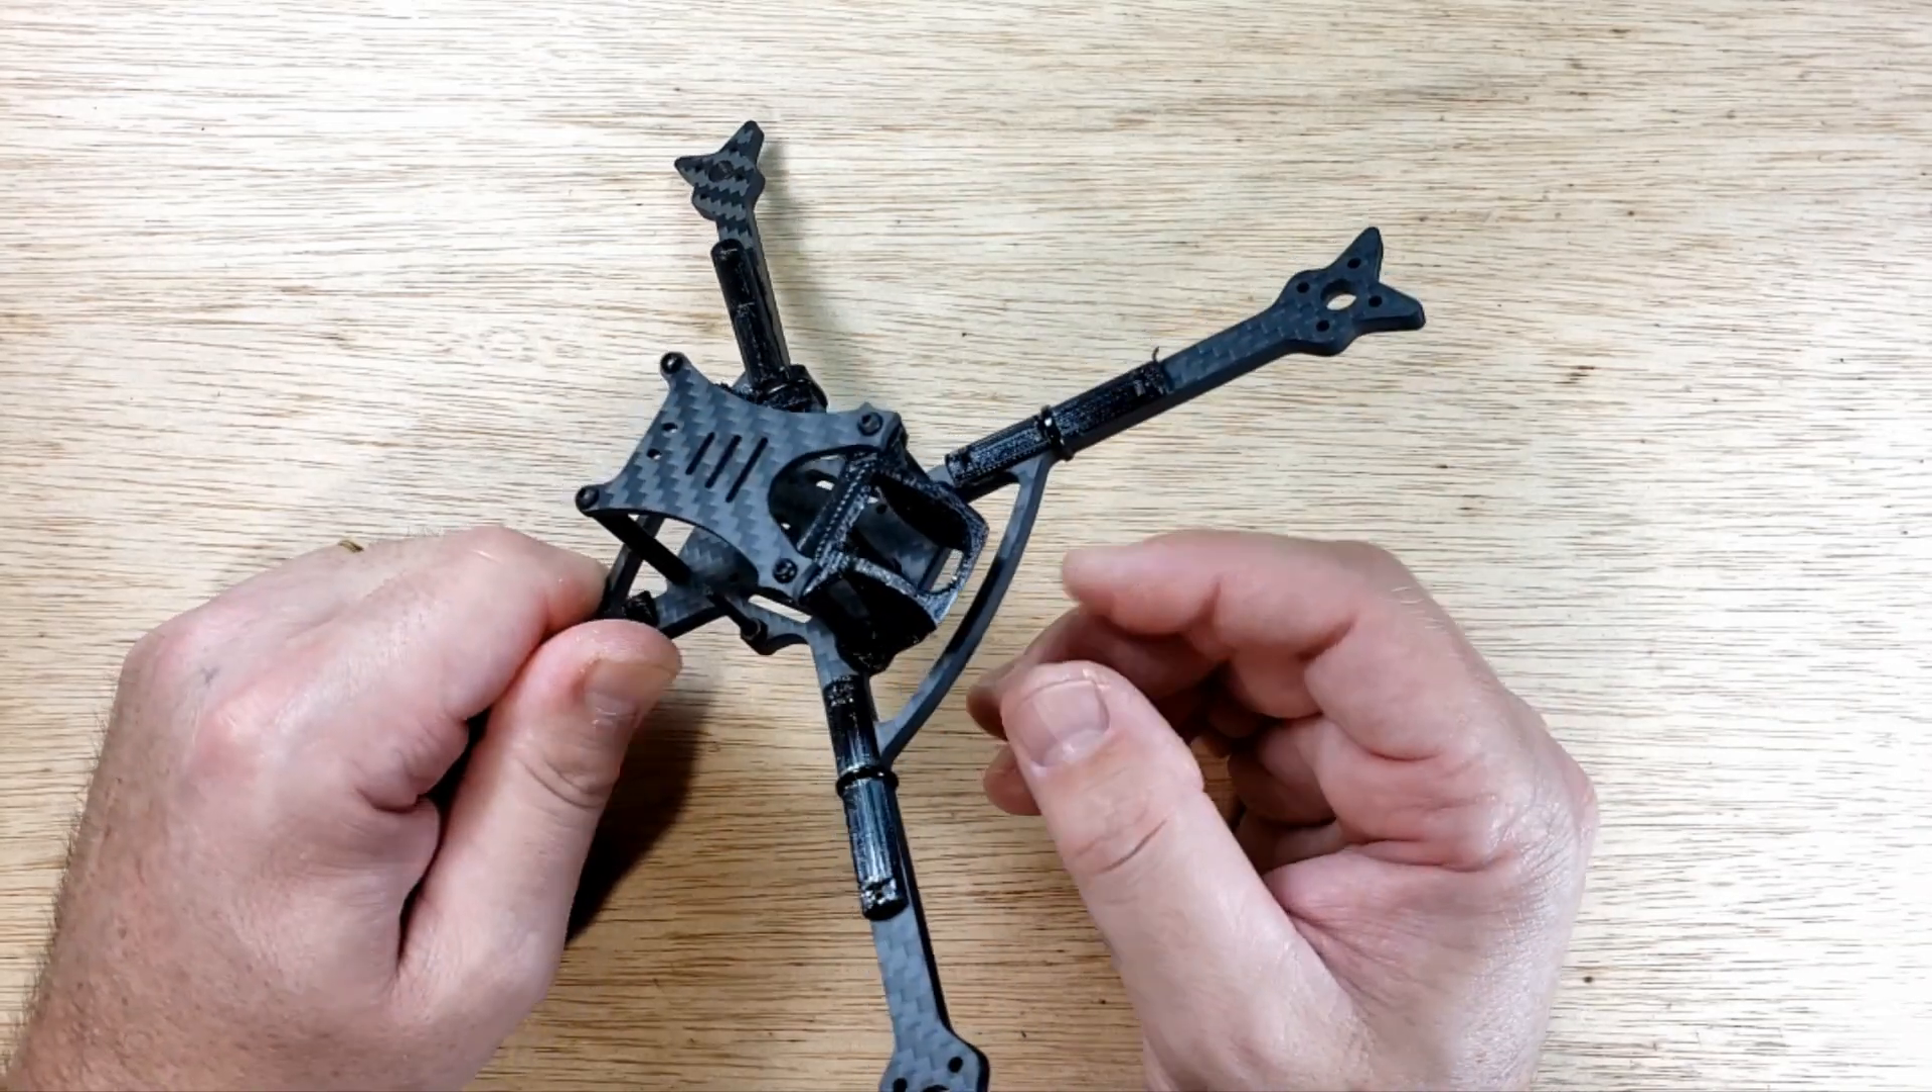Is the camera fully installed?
No.